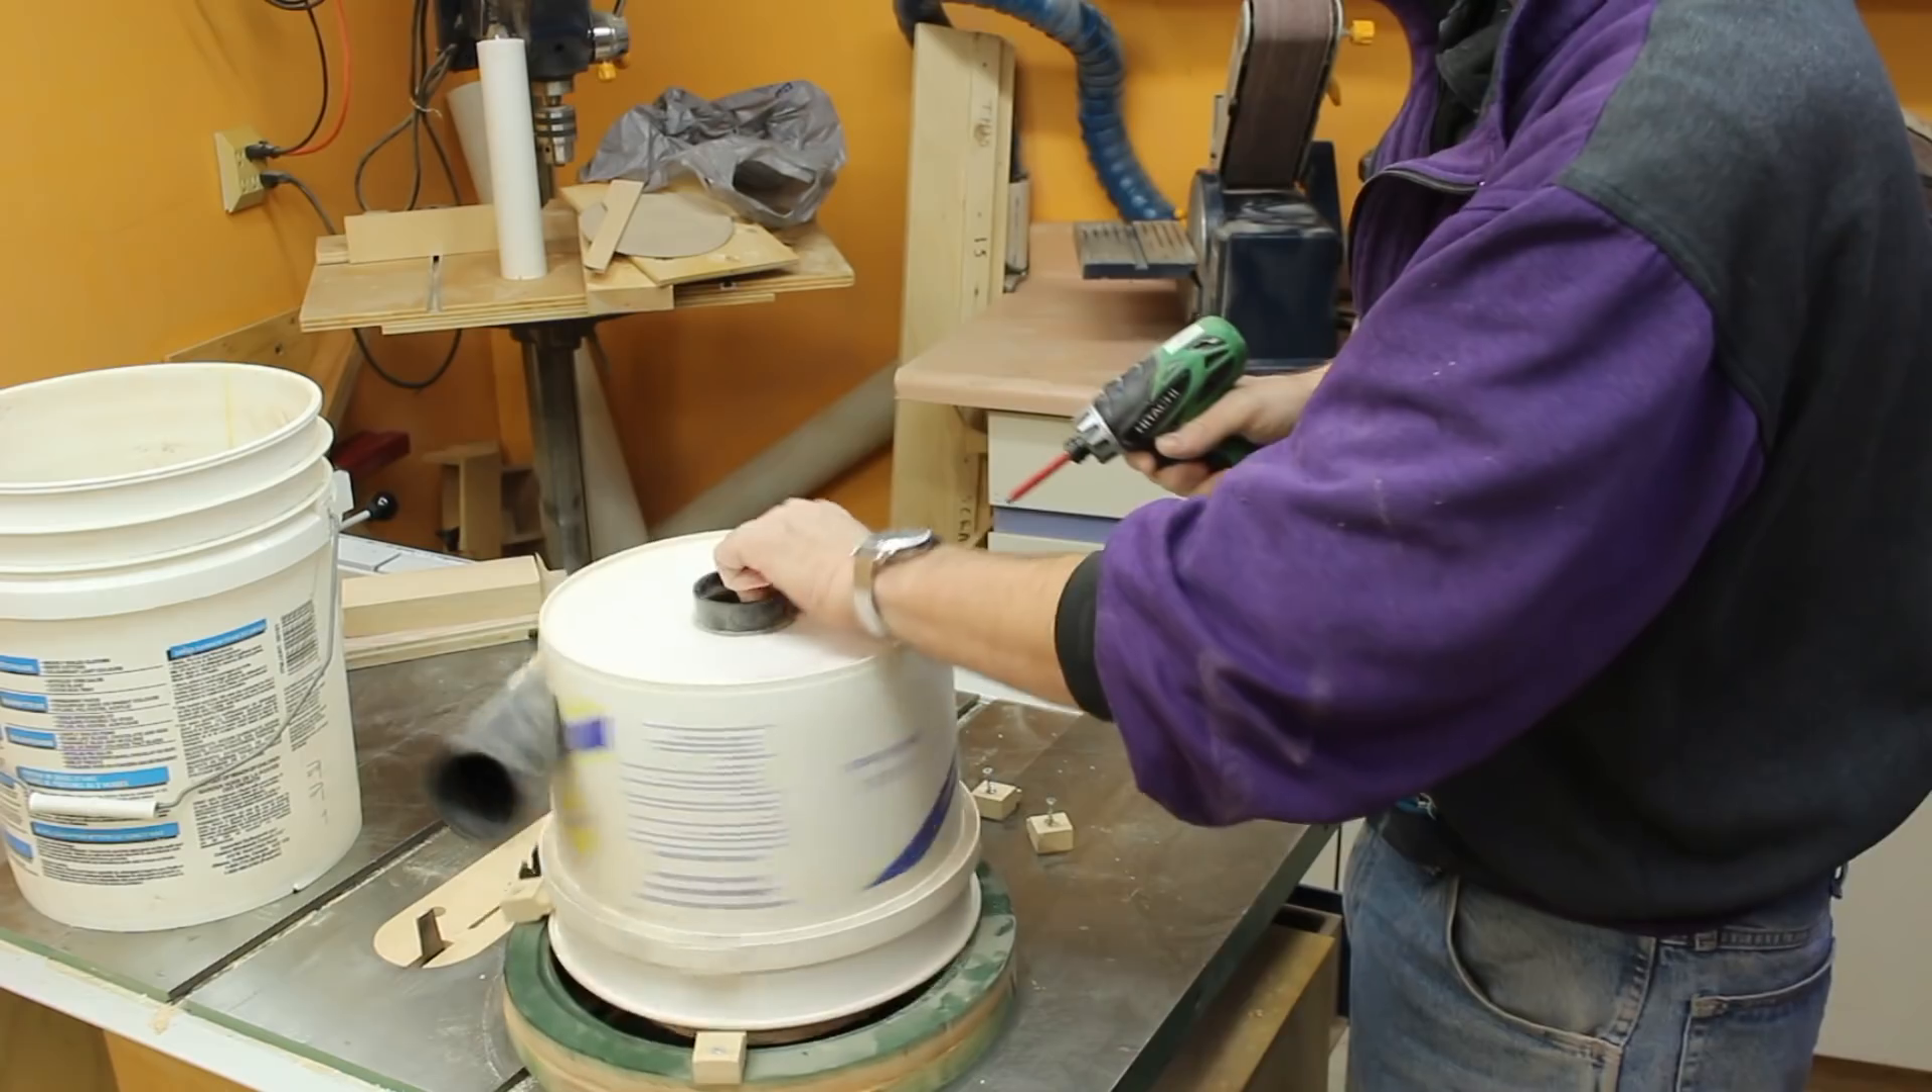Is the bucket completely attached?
No.